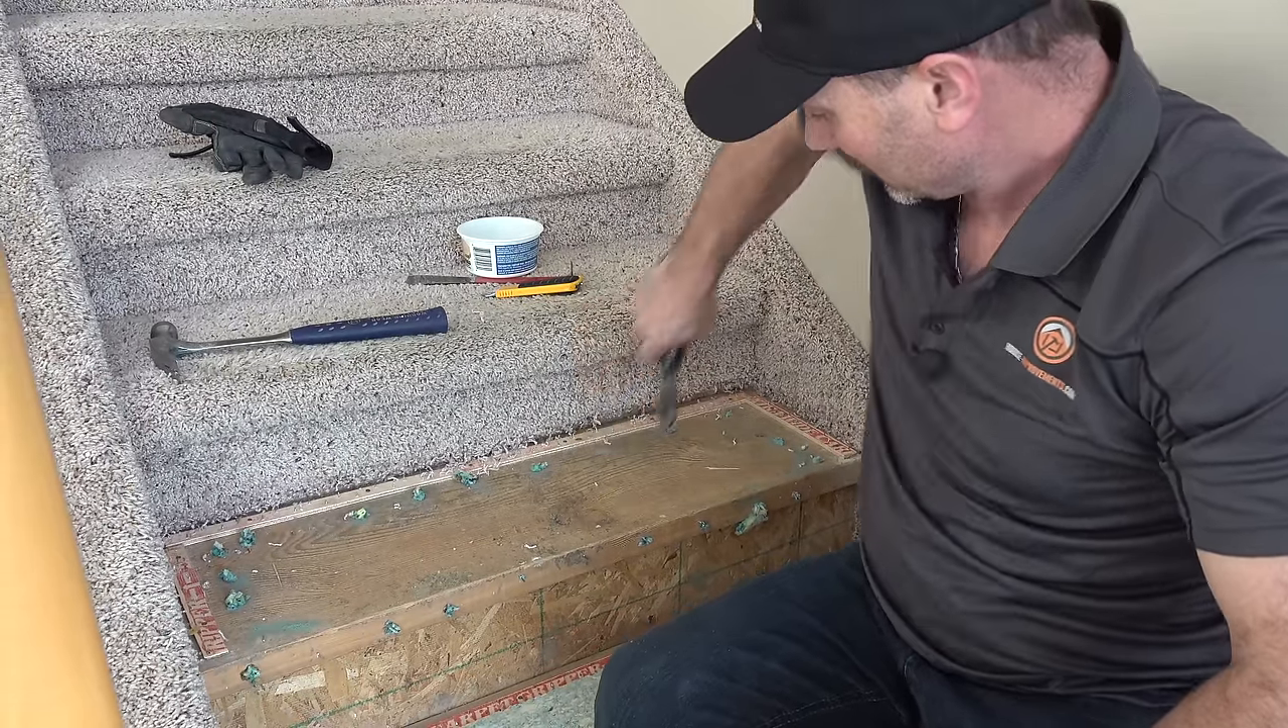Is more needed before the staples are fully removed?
Yes.